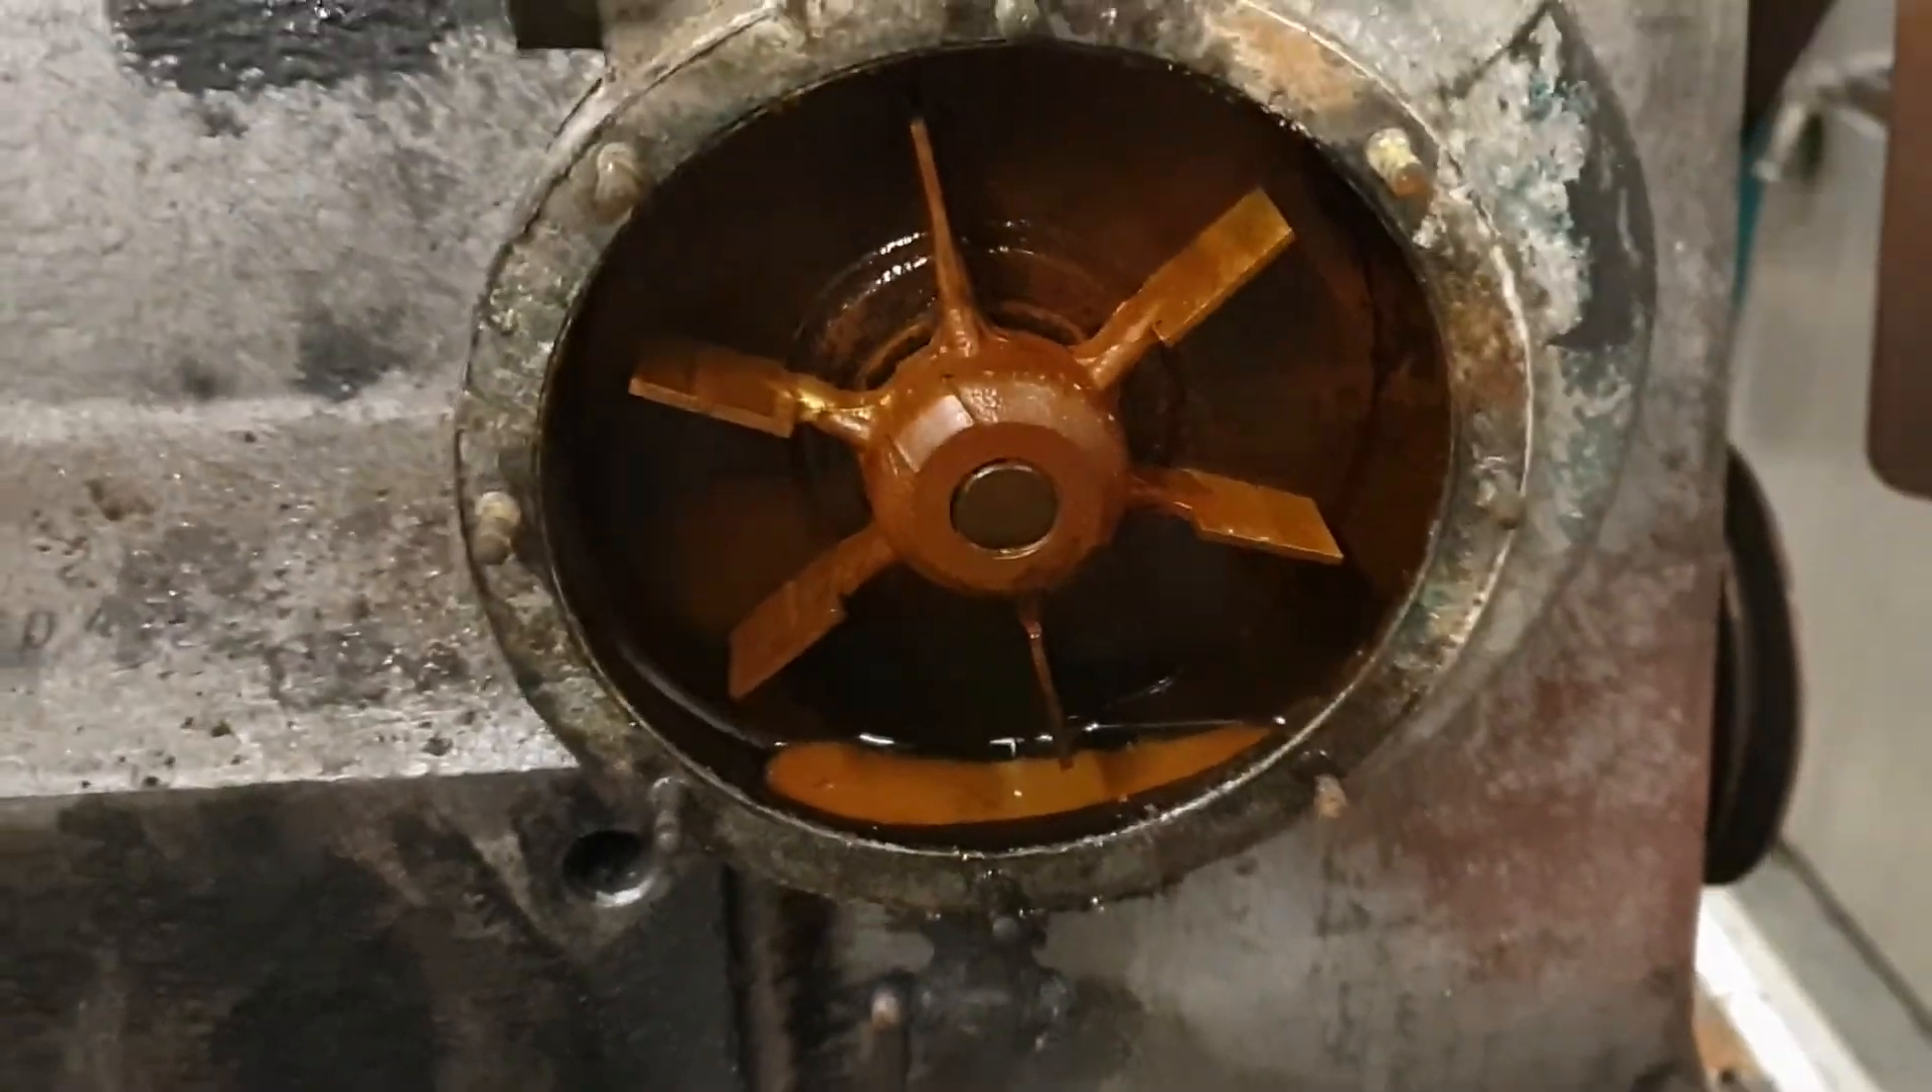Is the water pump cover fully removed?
Yes.